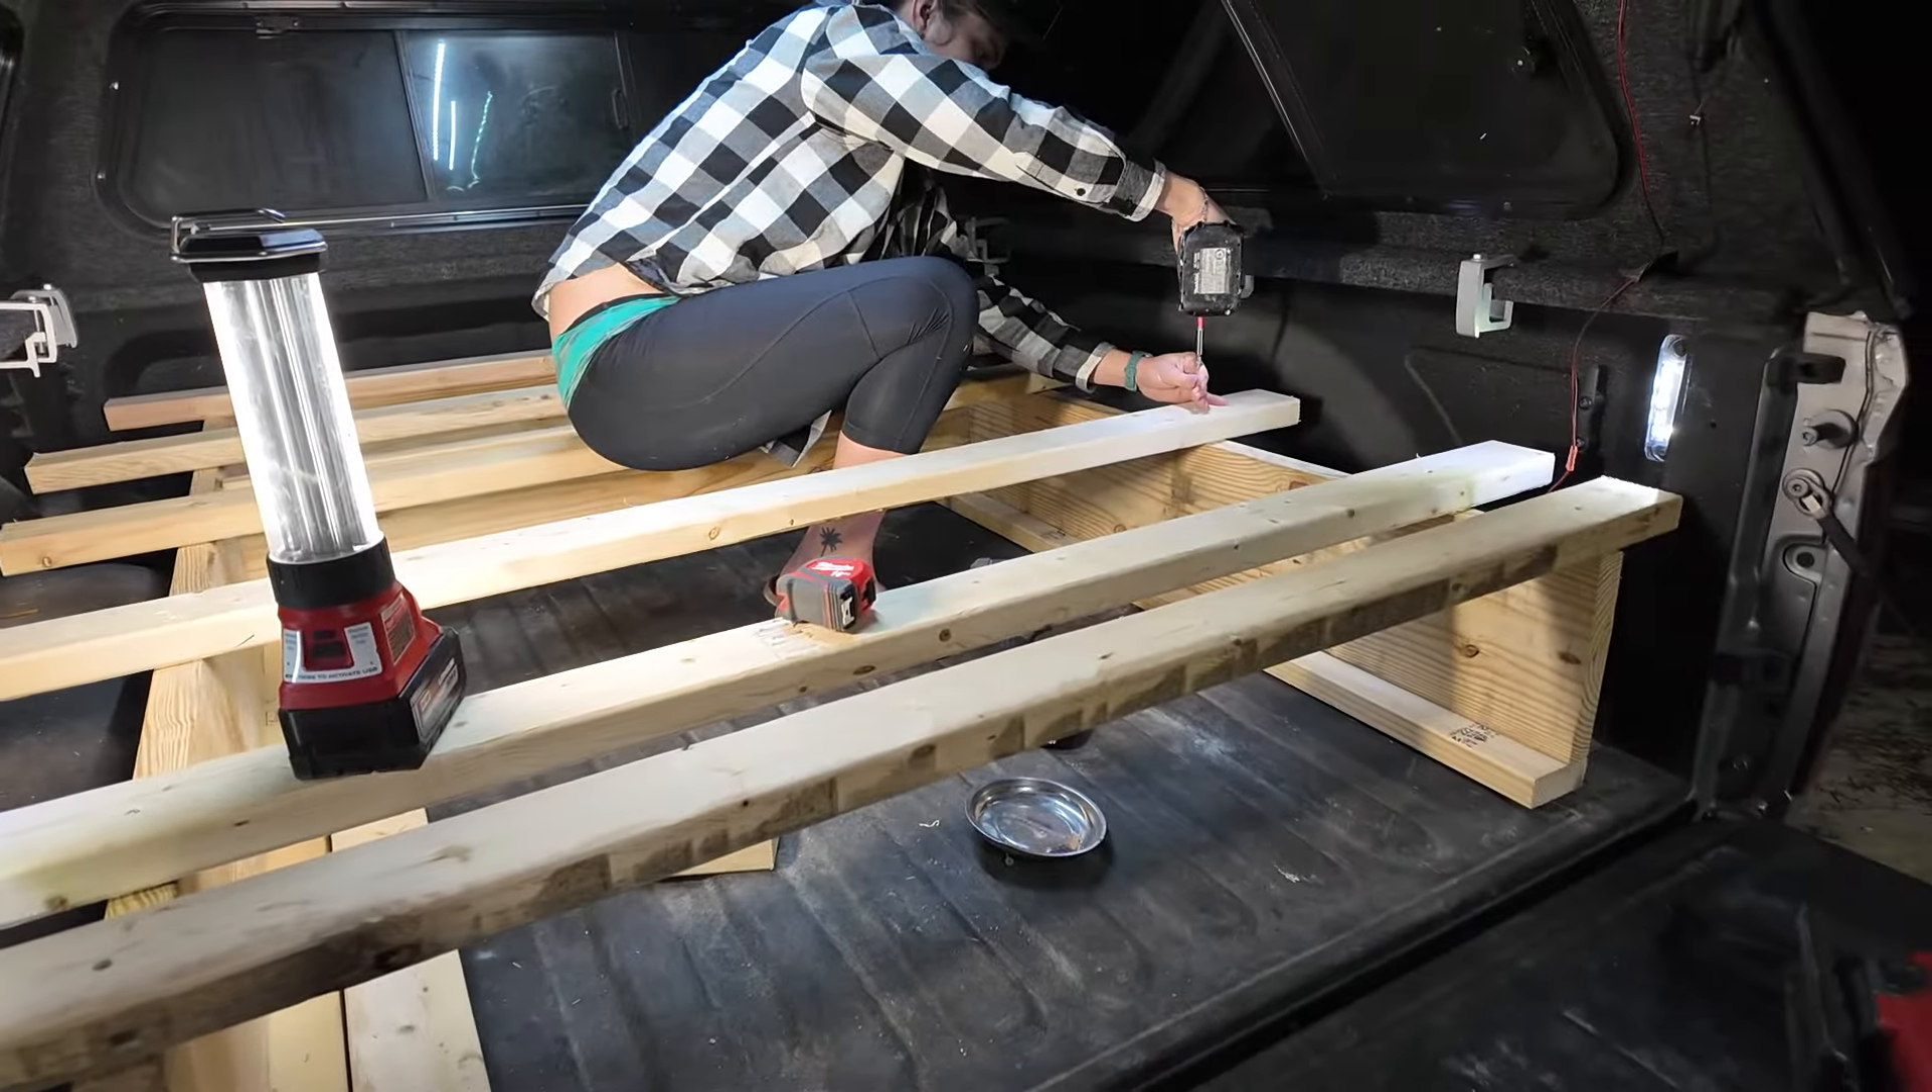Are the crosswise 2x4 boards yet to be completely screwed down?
Yes.